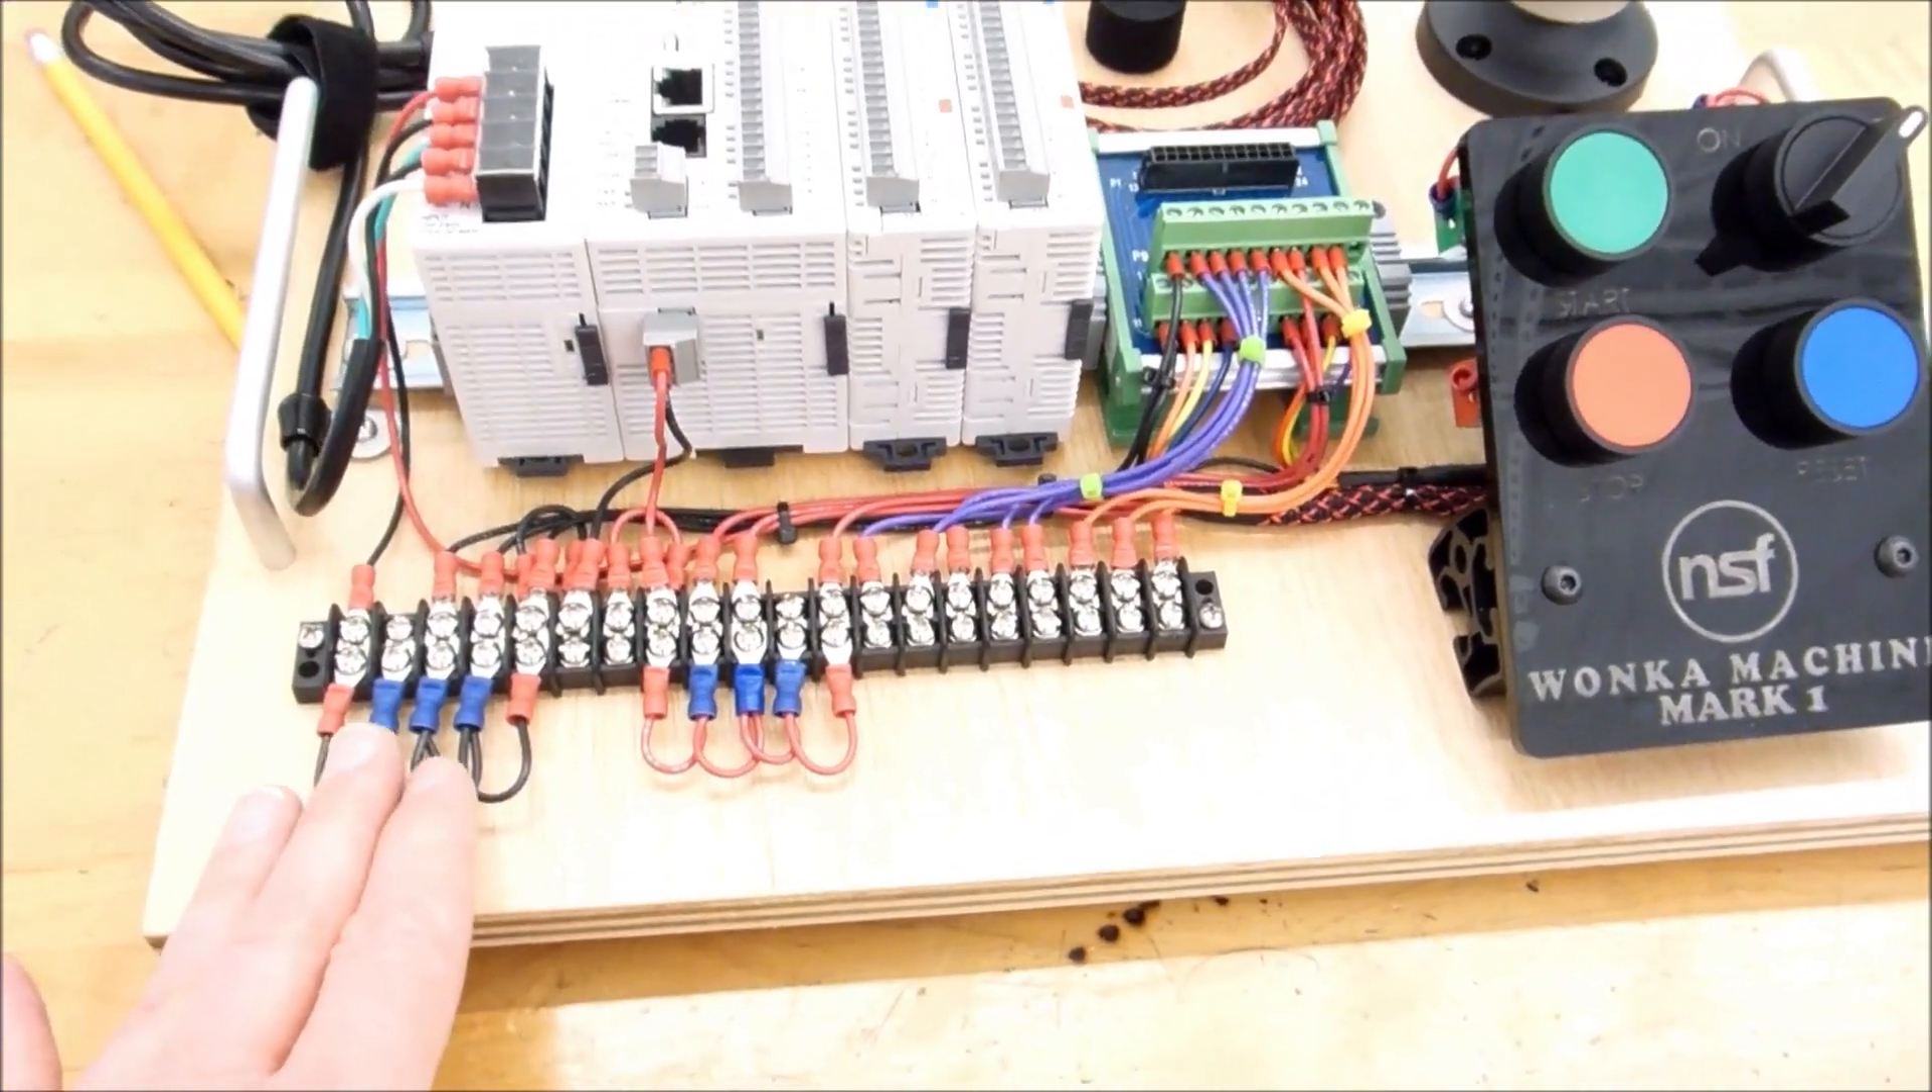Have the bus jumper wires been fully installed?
Yes.